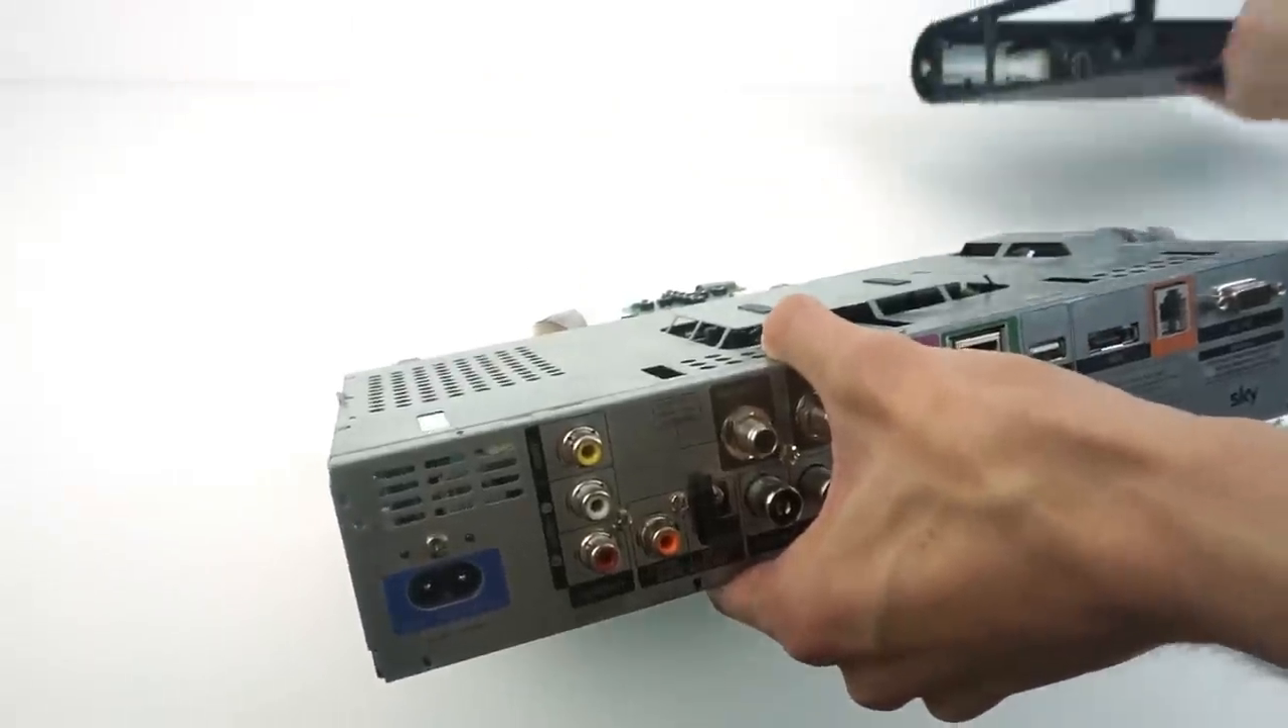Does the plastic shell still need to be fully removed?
No.